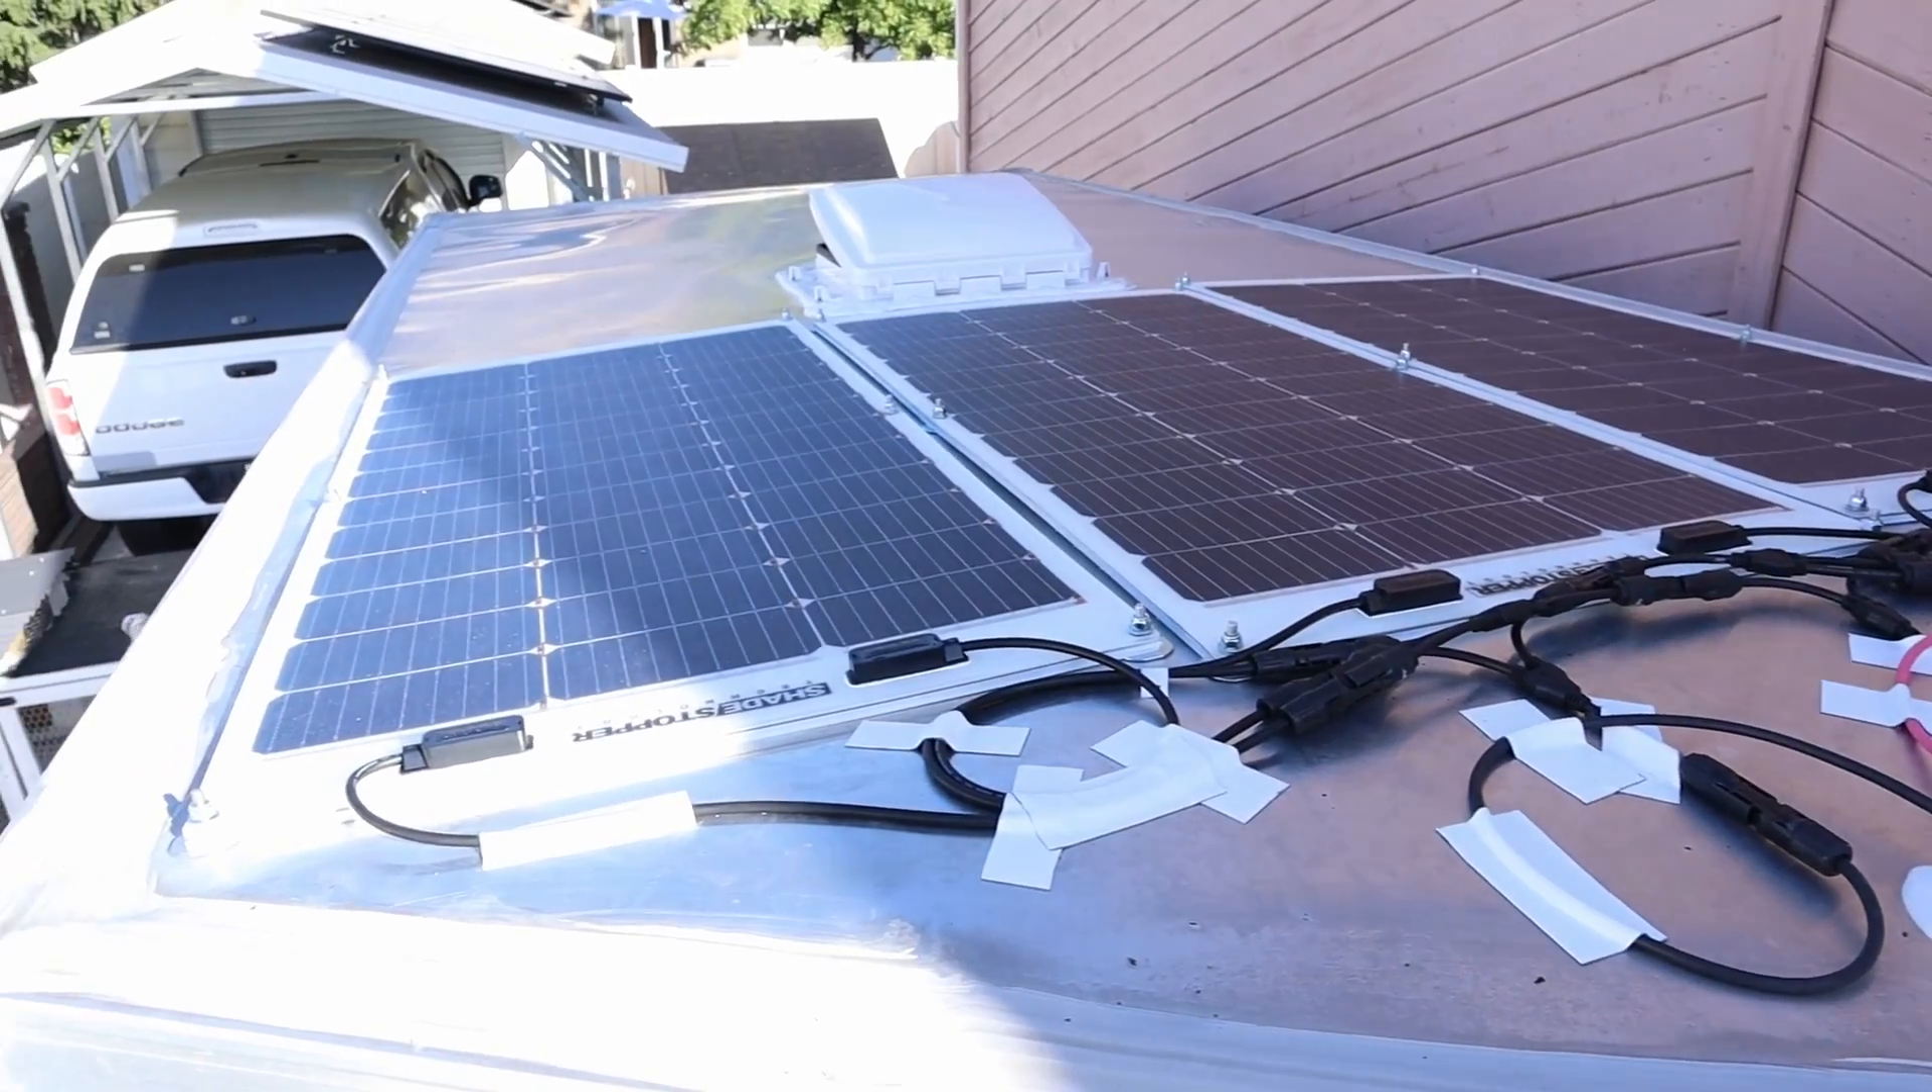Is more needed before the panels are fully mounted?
No.